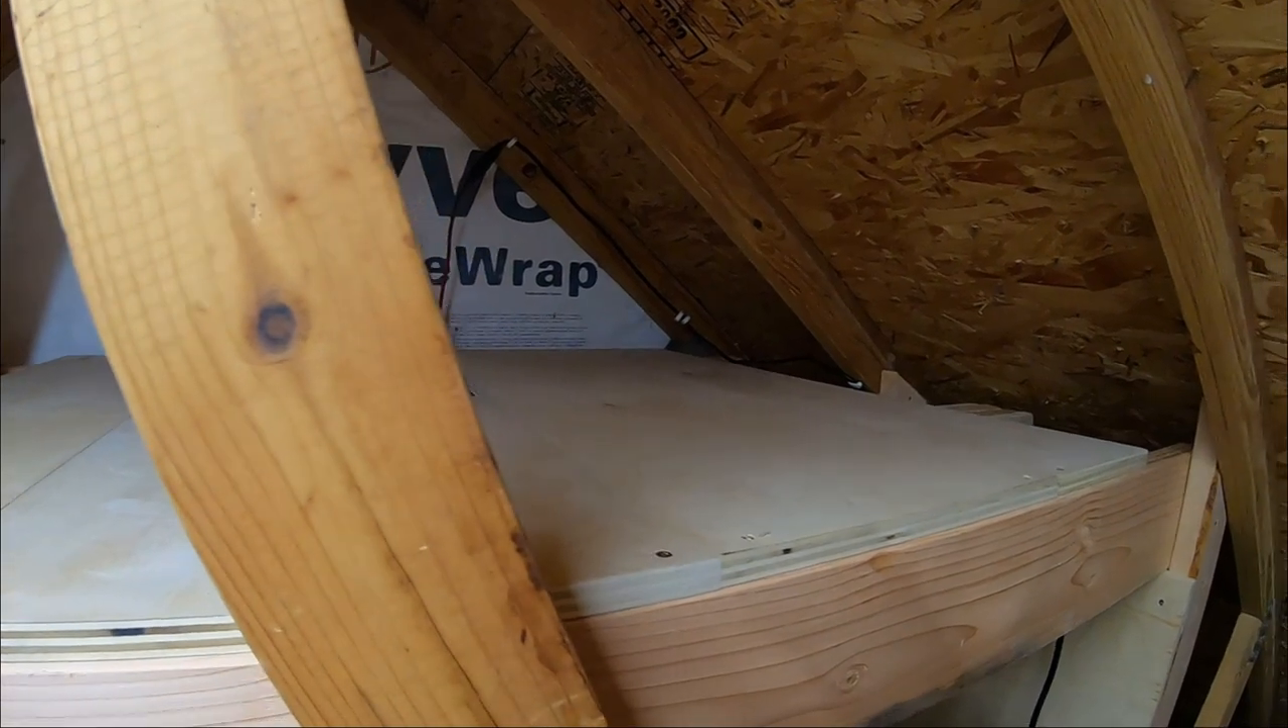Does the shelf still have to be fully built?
No.